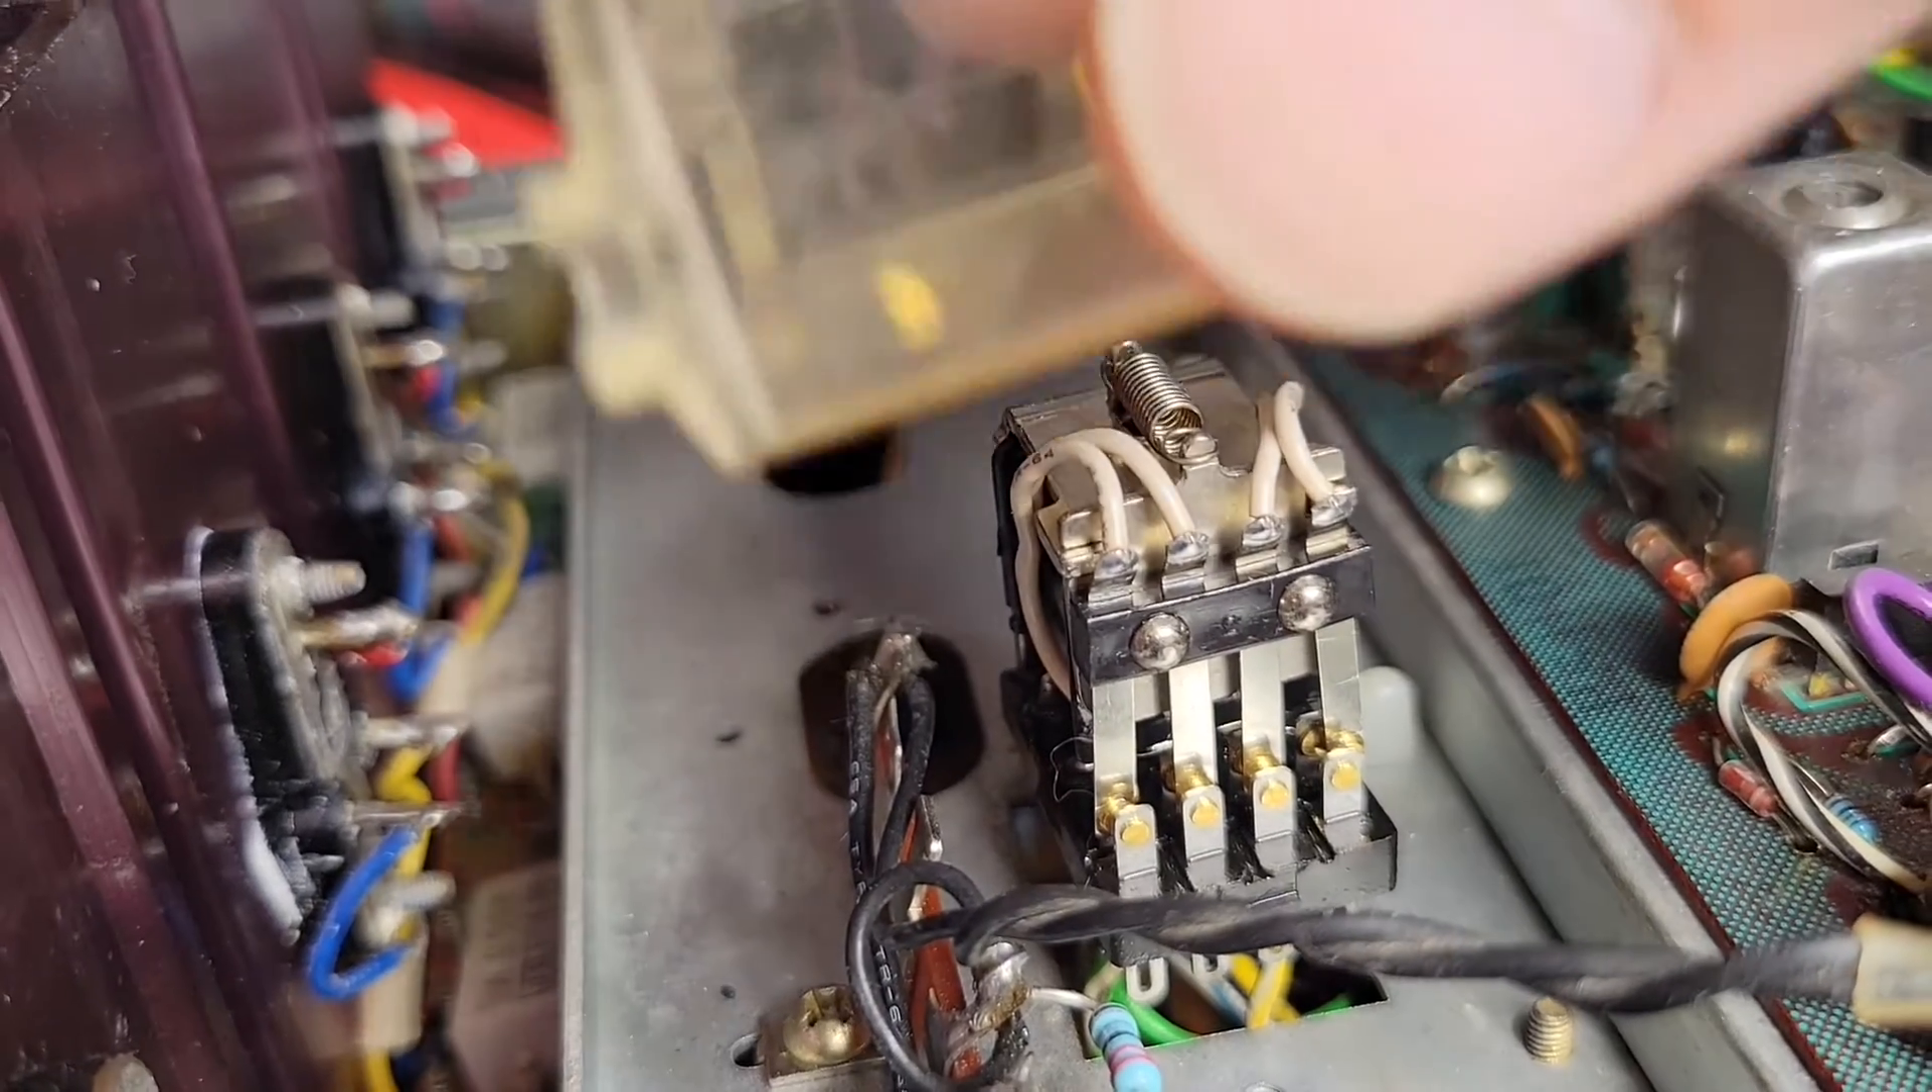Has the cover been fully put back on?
No.